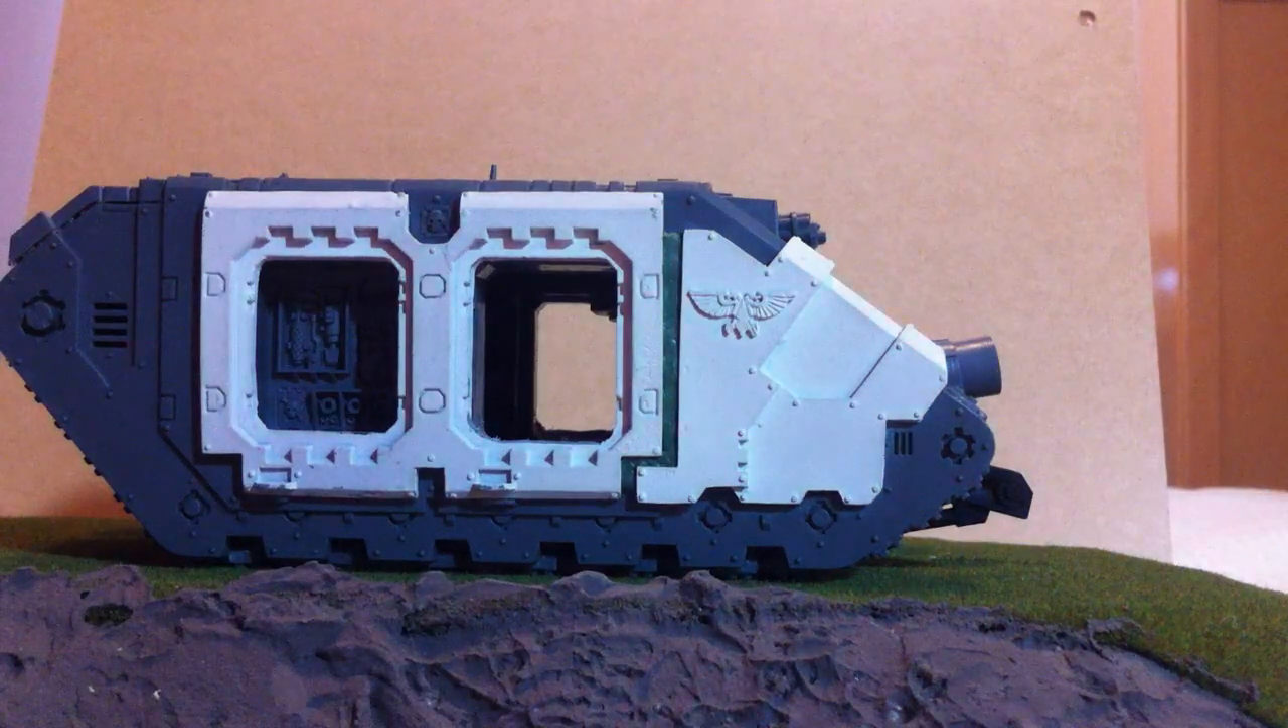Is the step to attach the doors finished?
No.